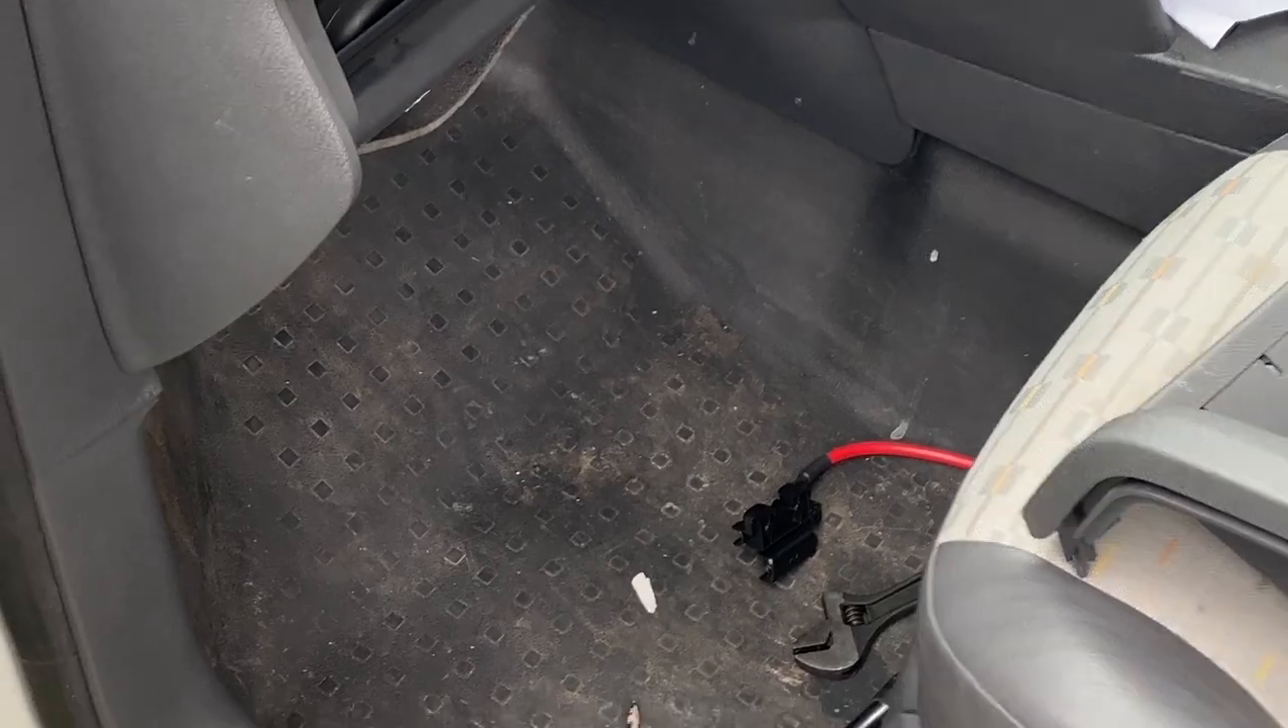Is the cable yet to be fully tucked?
Yes.